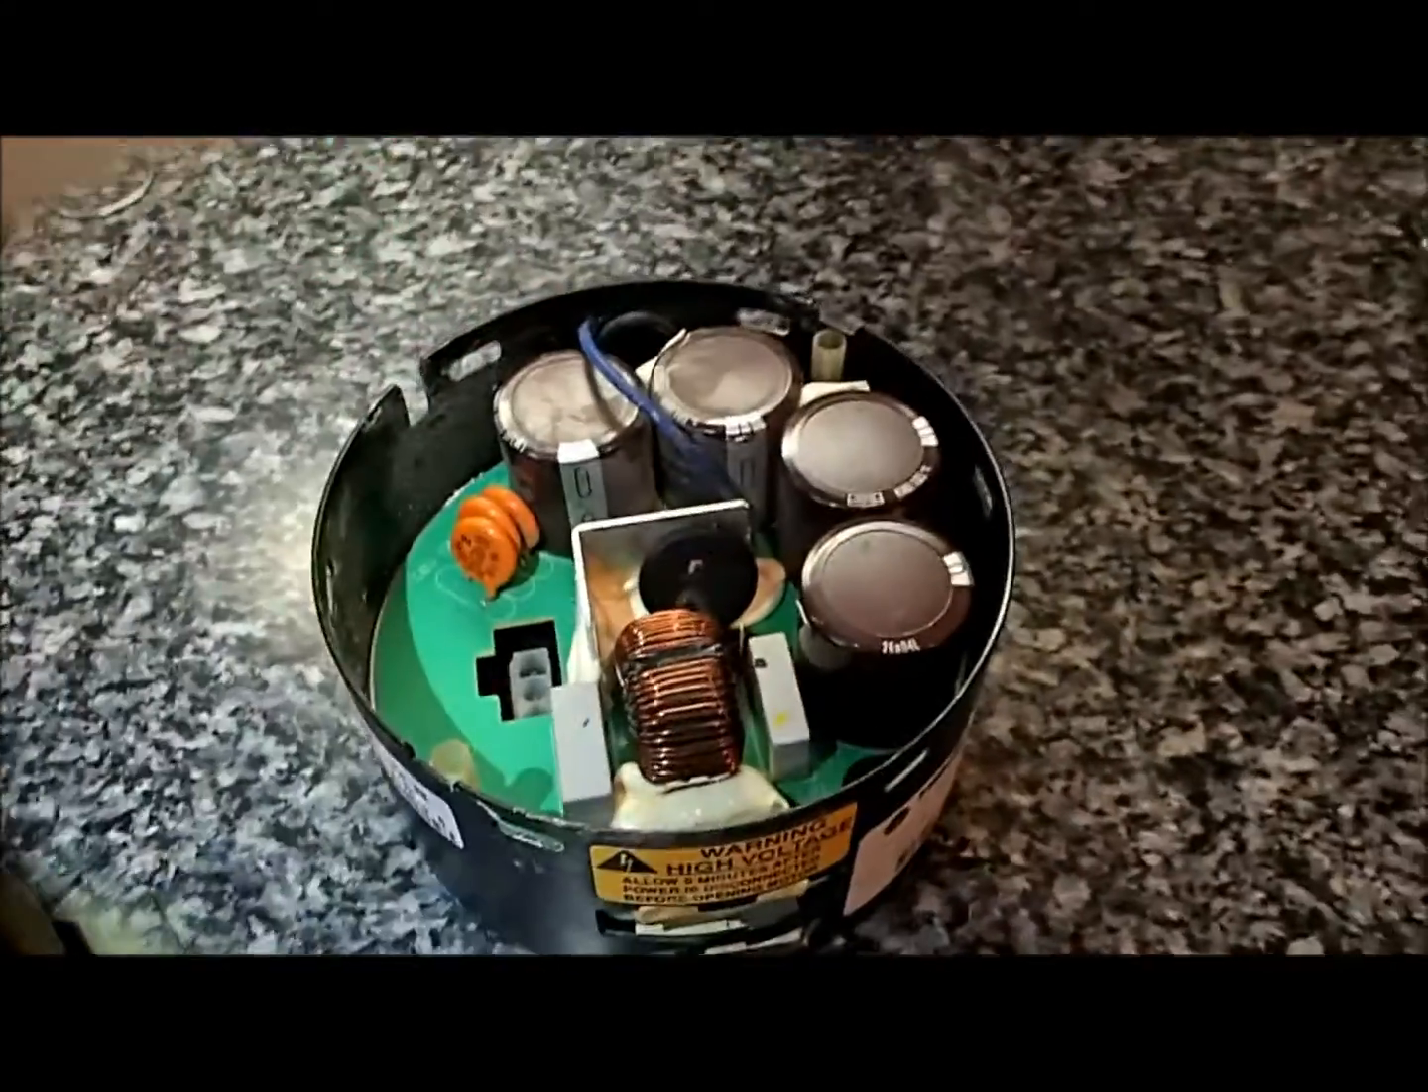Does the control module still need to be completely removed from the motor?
No.